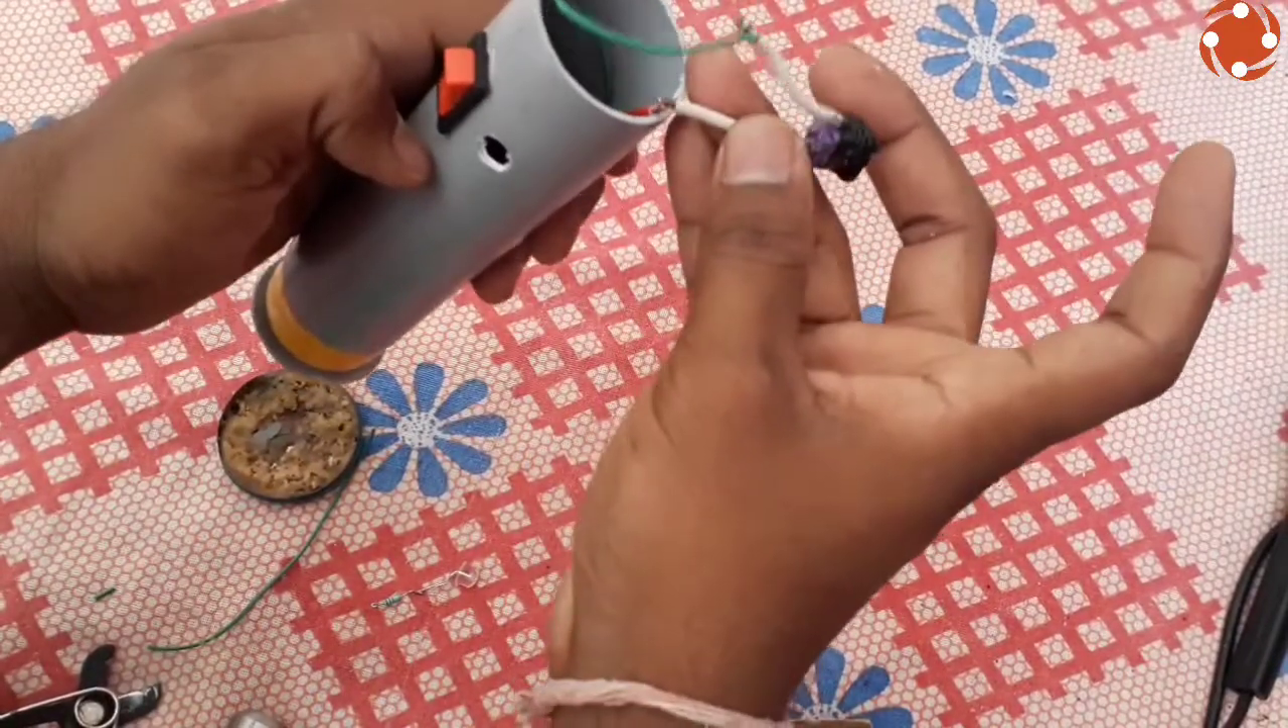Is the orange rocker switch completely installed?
Yes.